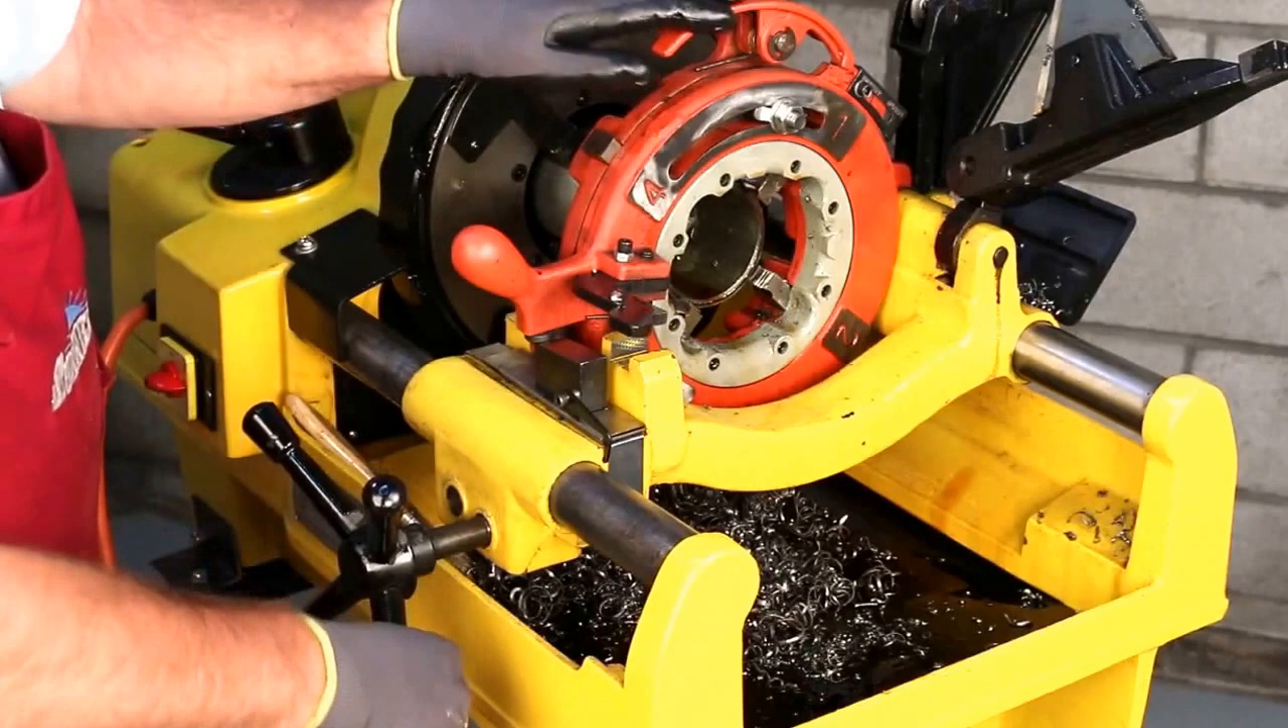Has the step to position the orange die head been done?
Yes.